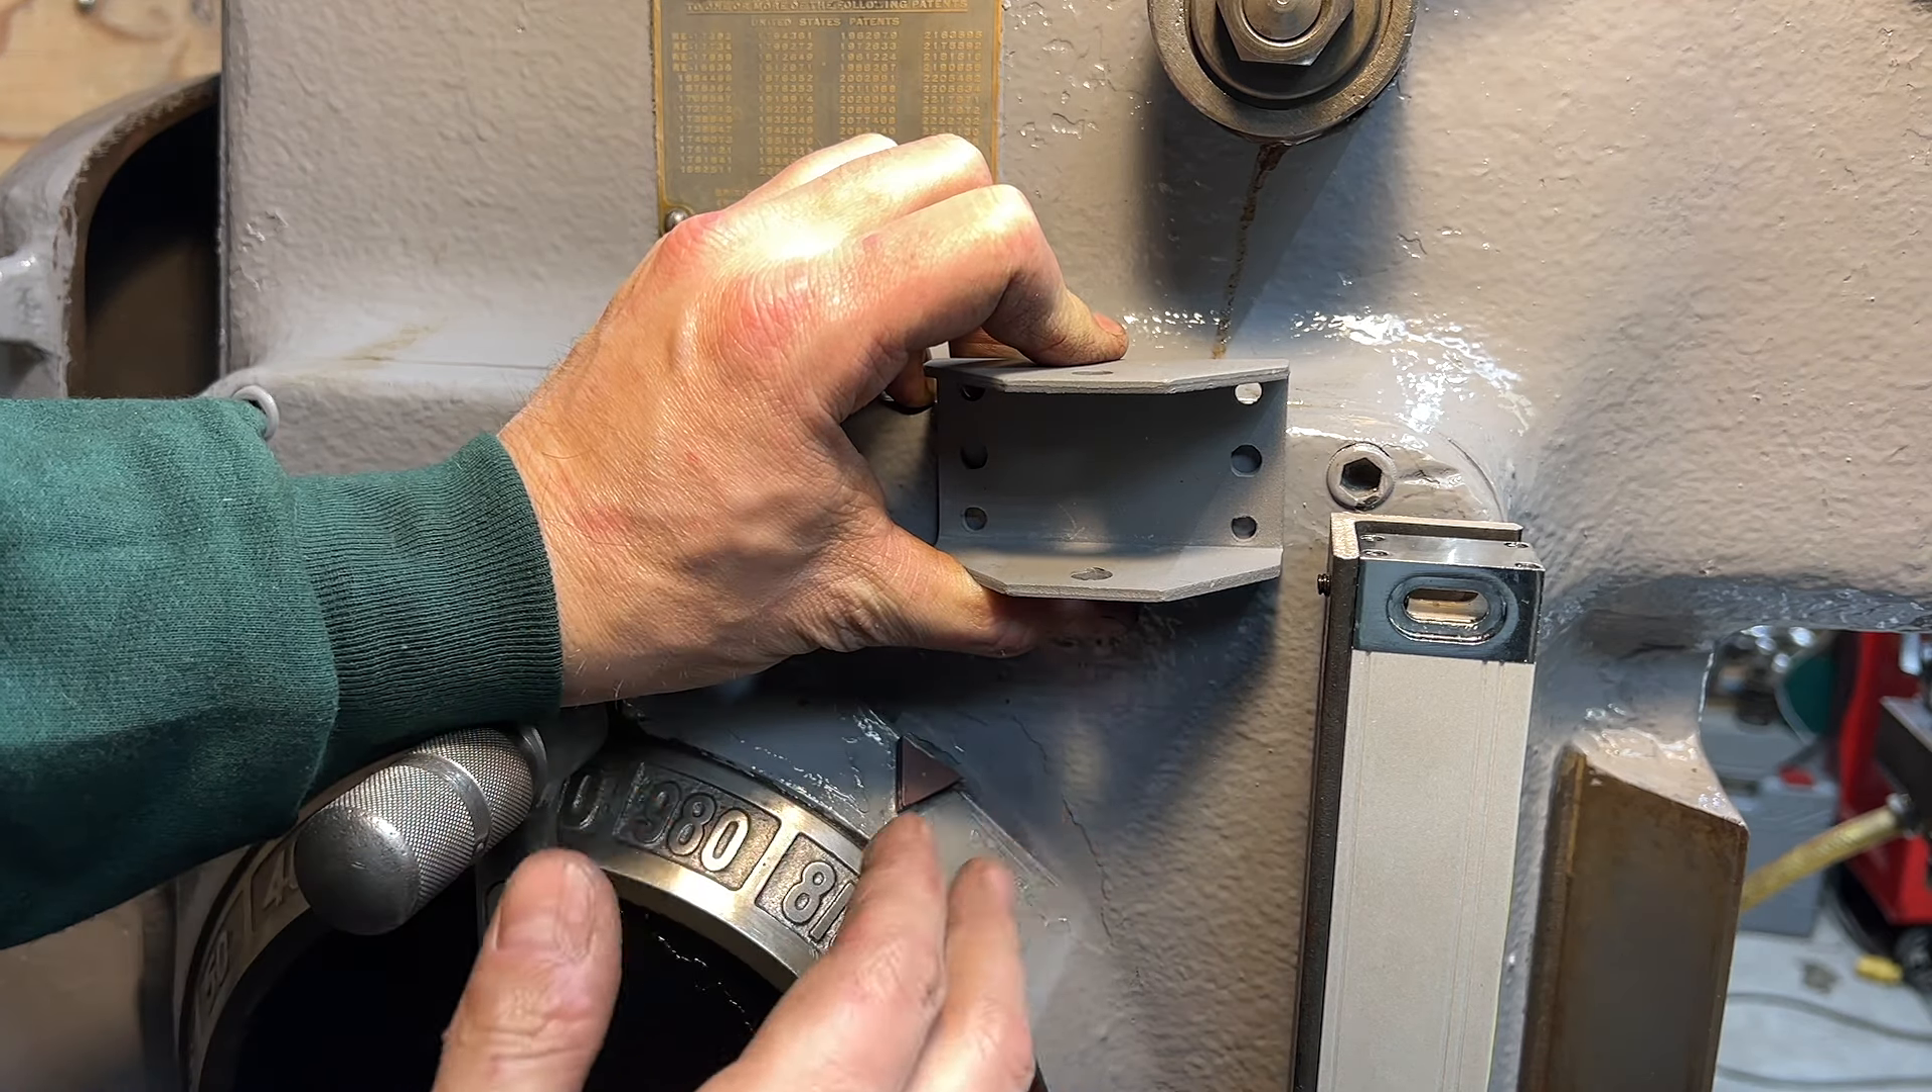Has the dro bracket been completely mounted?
No.